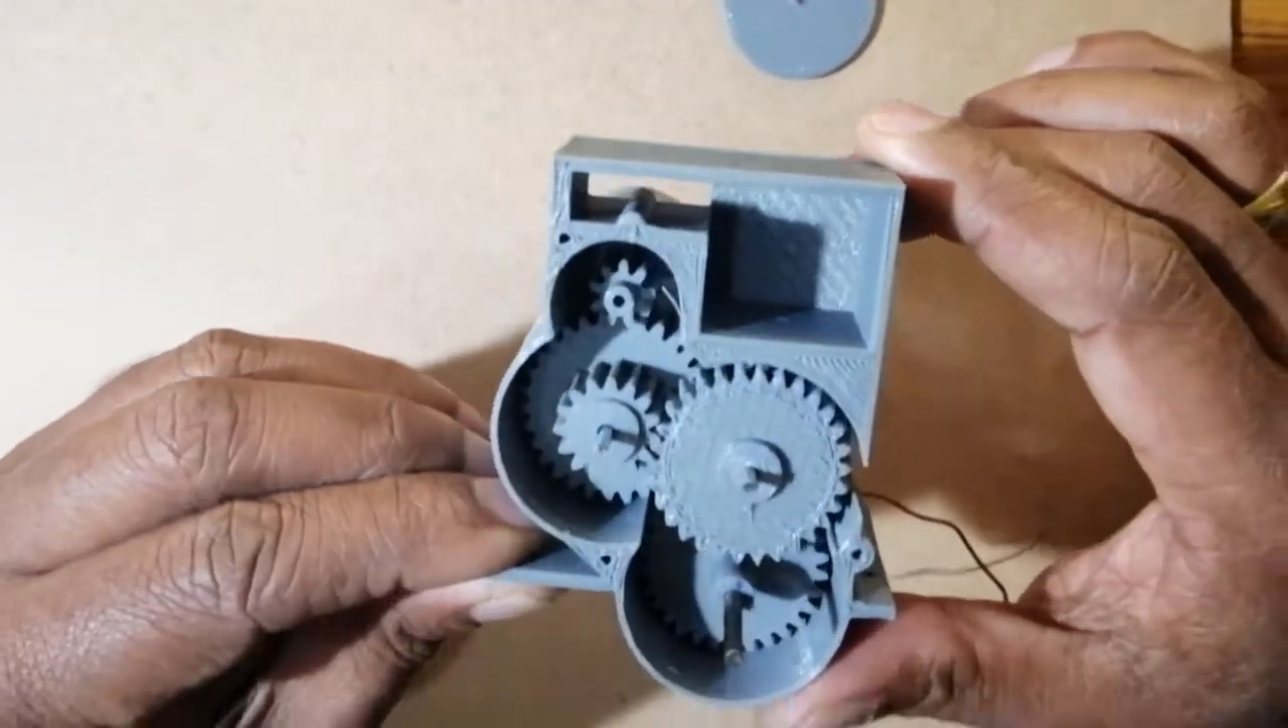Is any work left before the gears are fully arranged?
No.